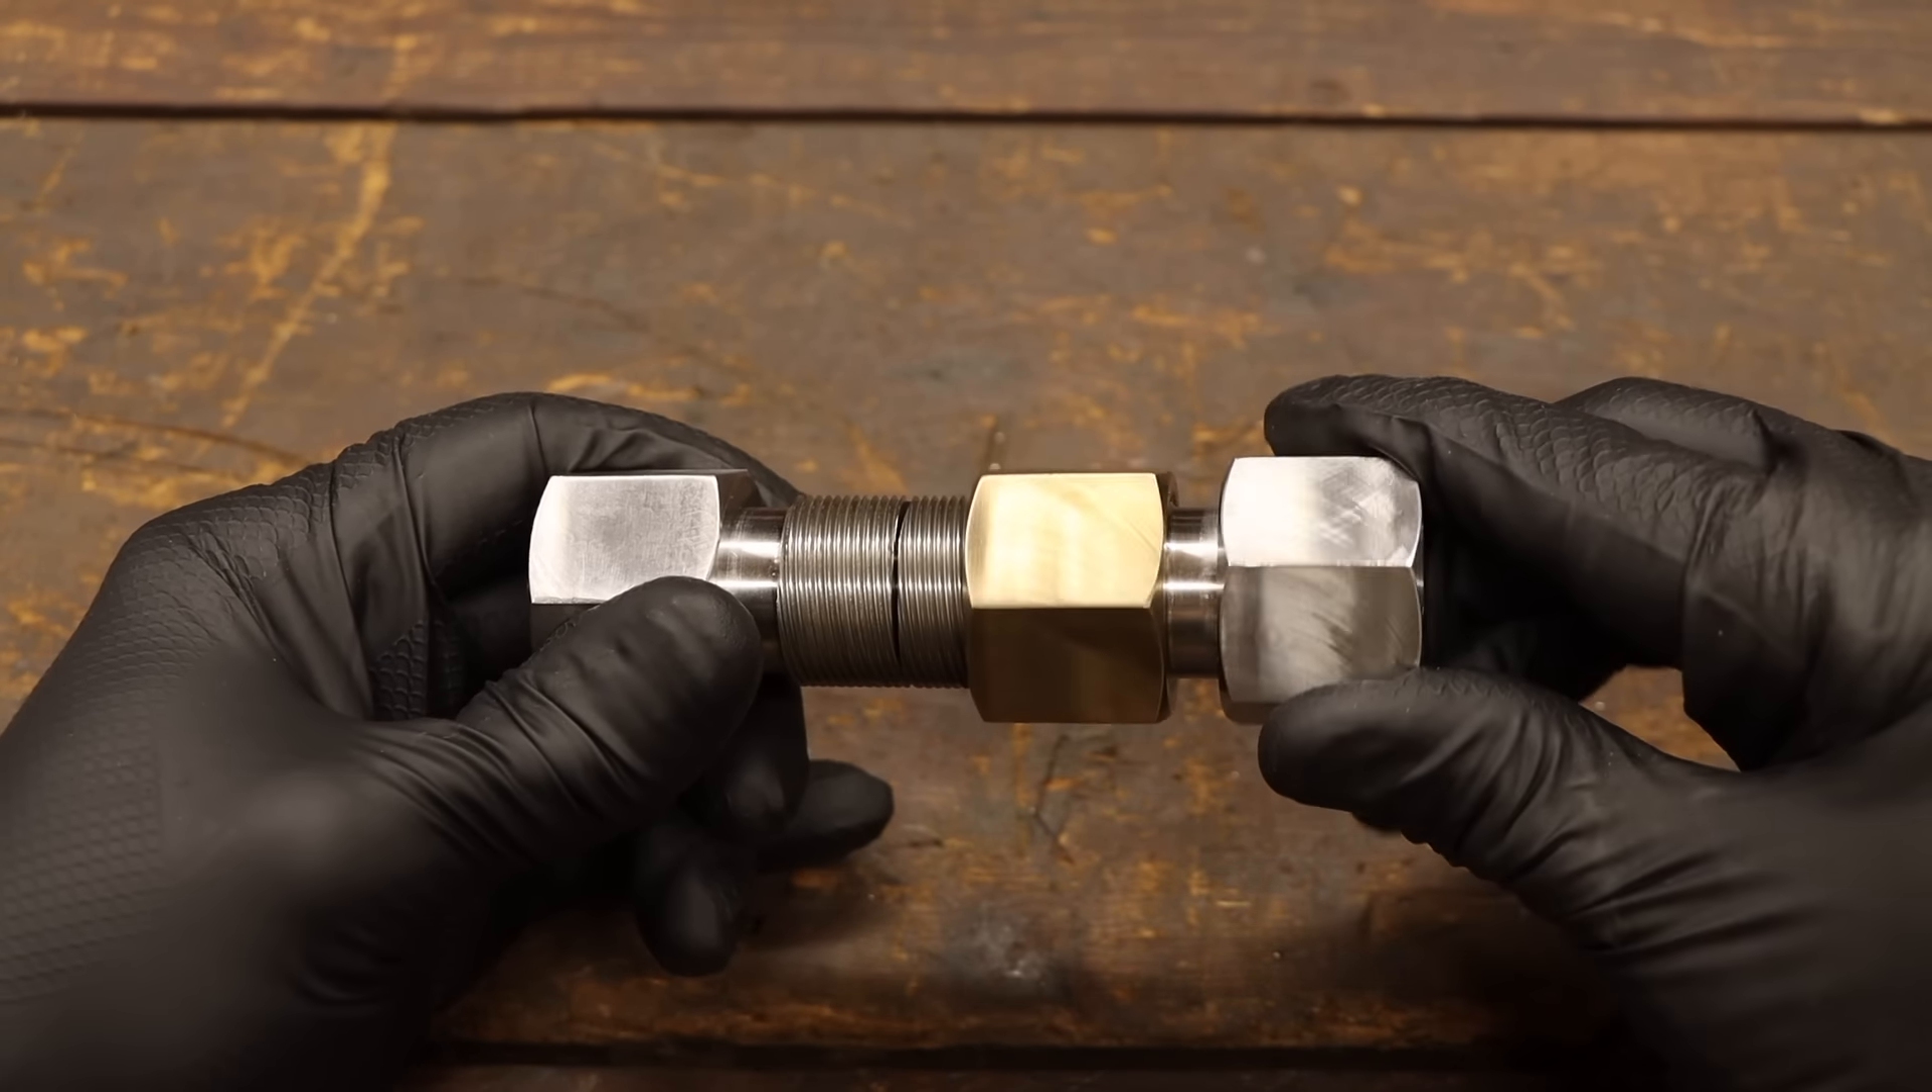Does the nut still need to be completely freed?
Yes.